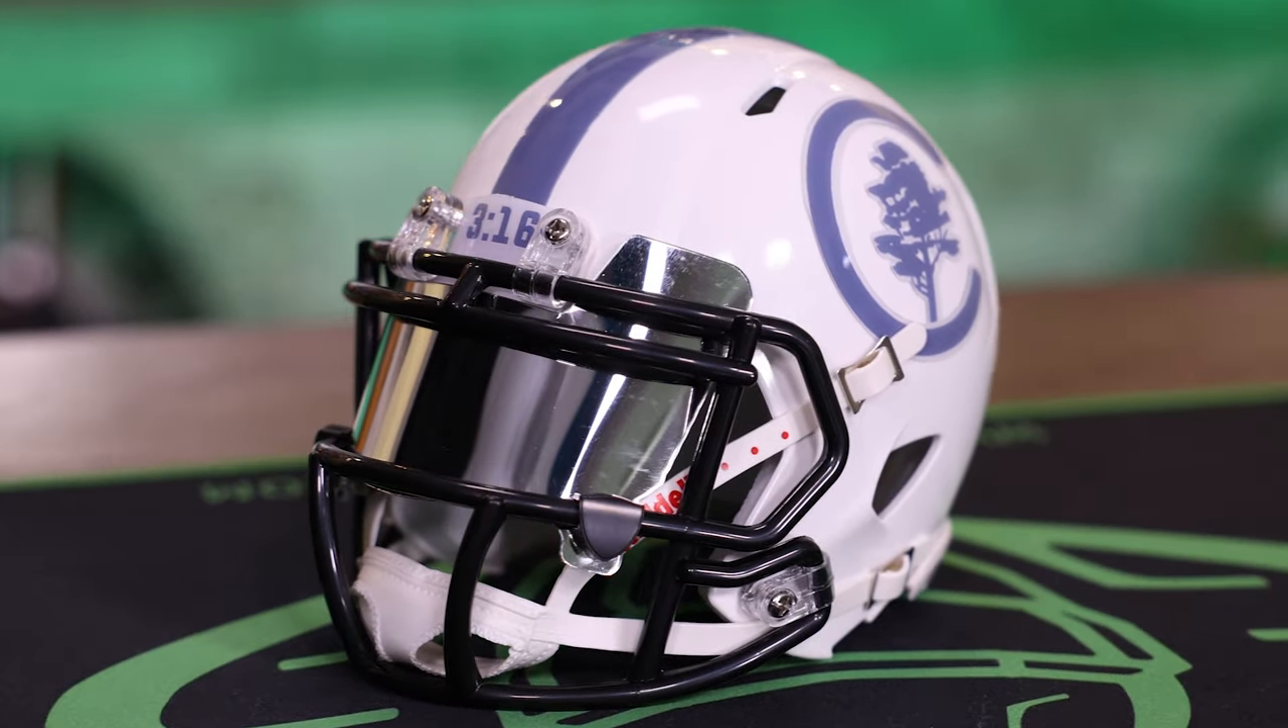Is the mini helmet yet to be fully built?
No.